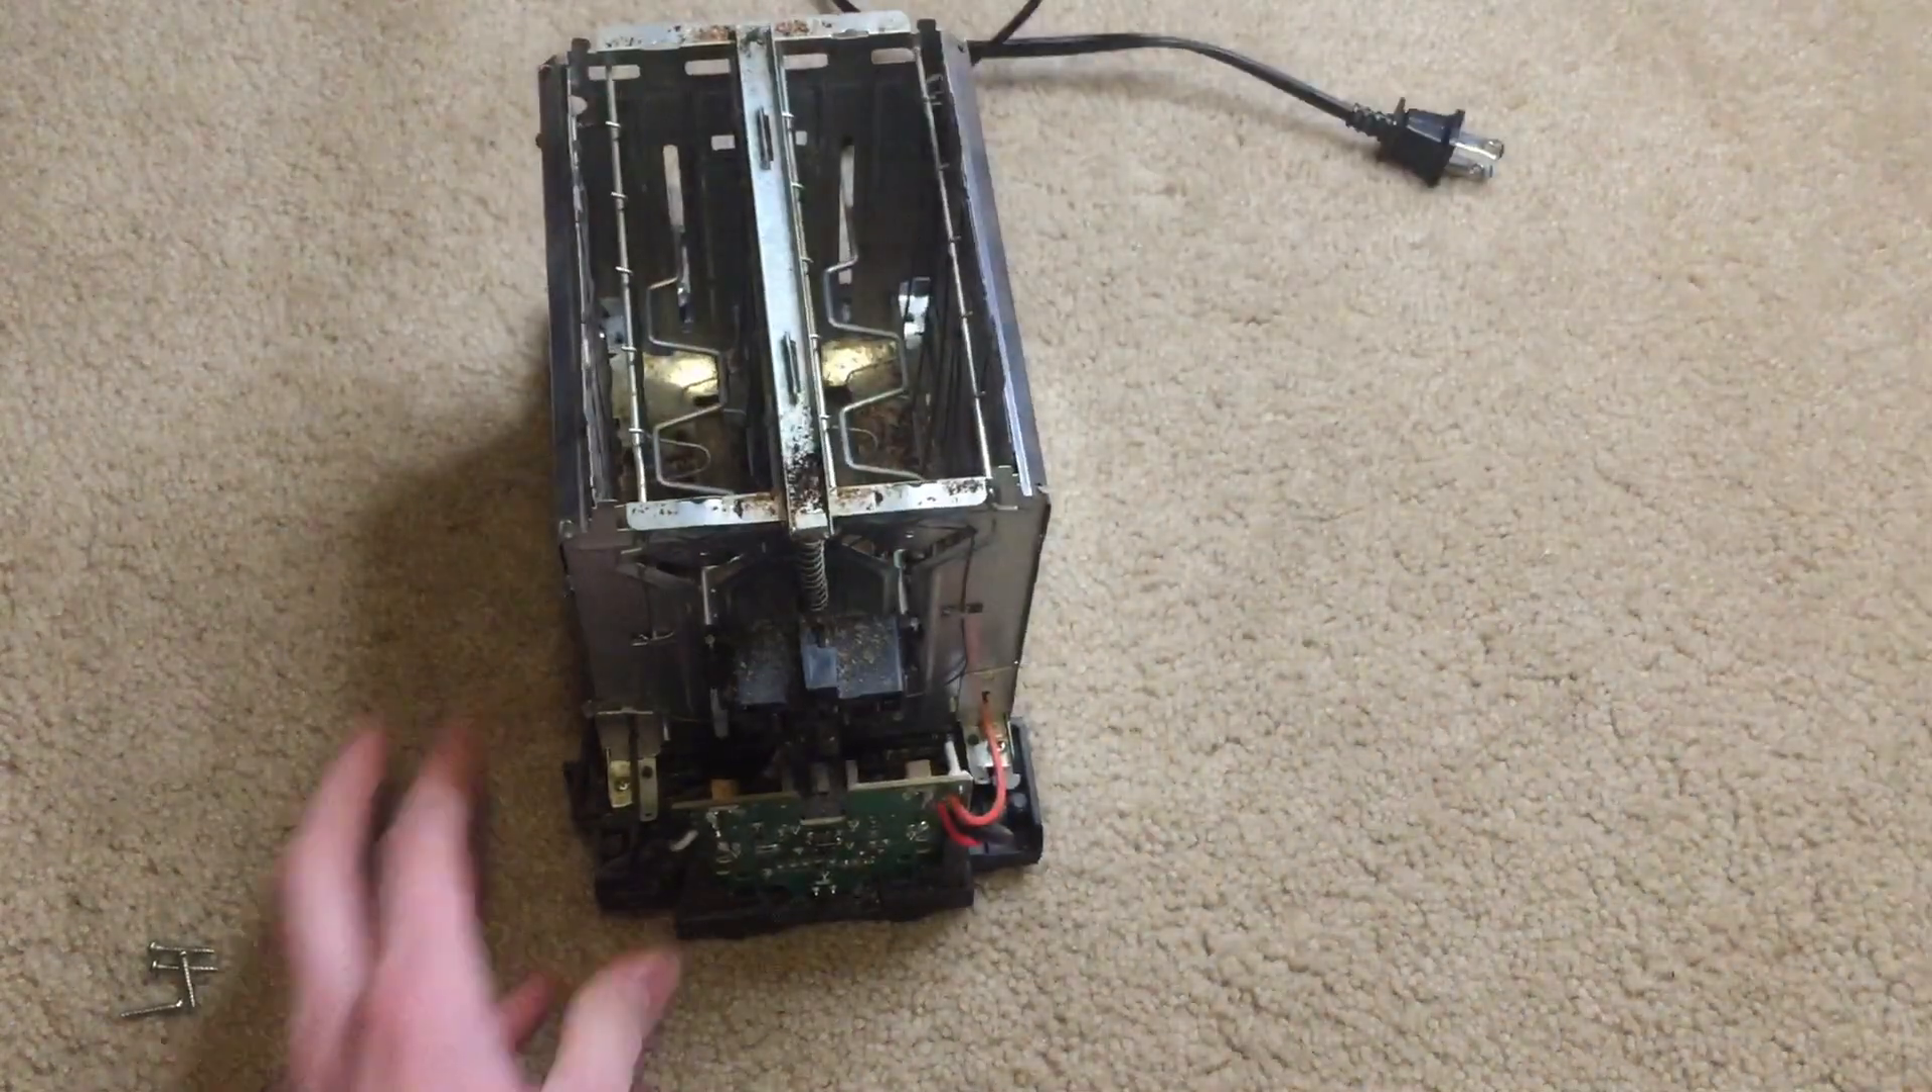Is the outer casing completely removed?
Yes.